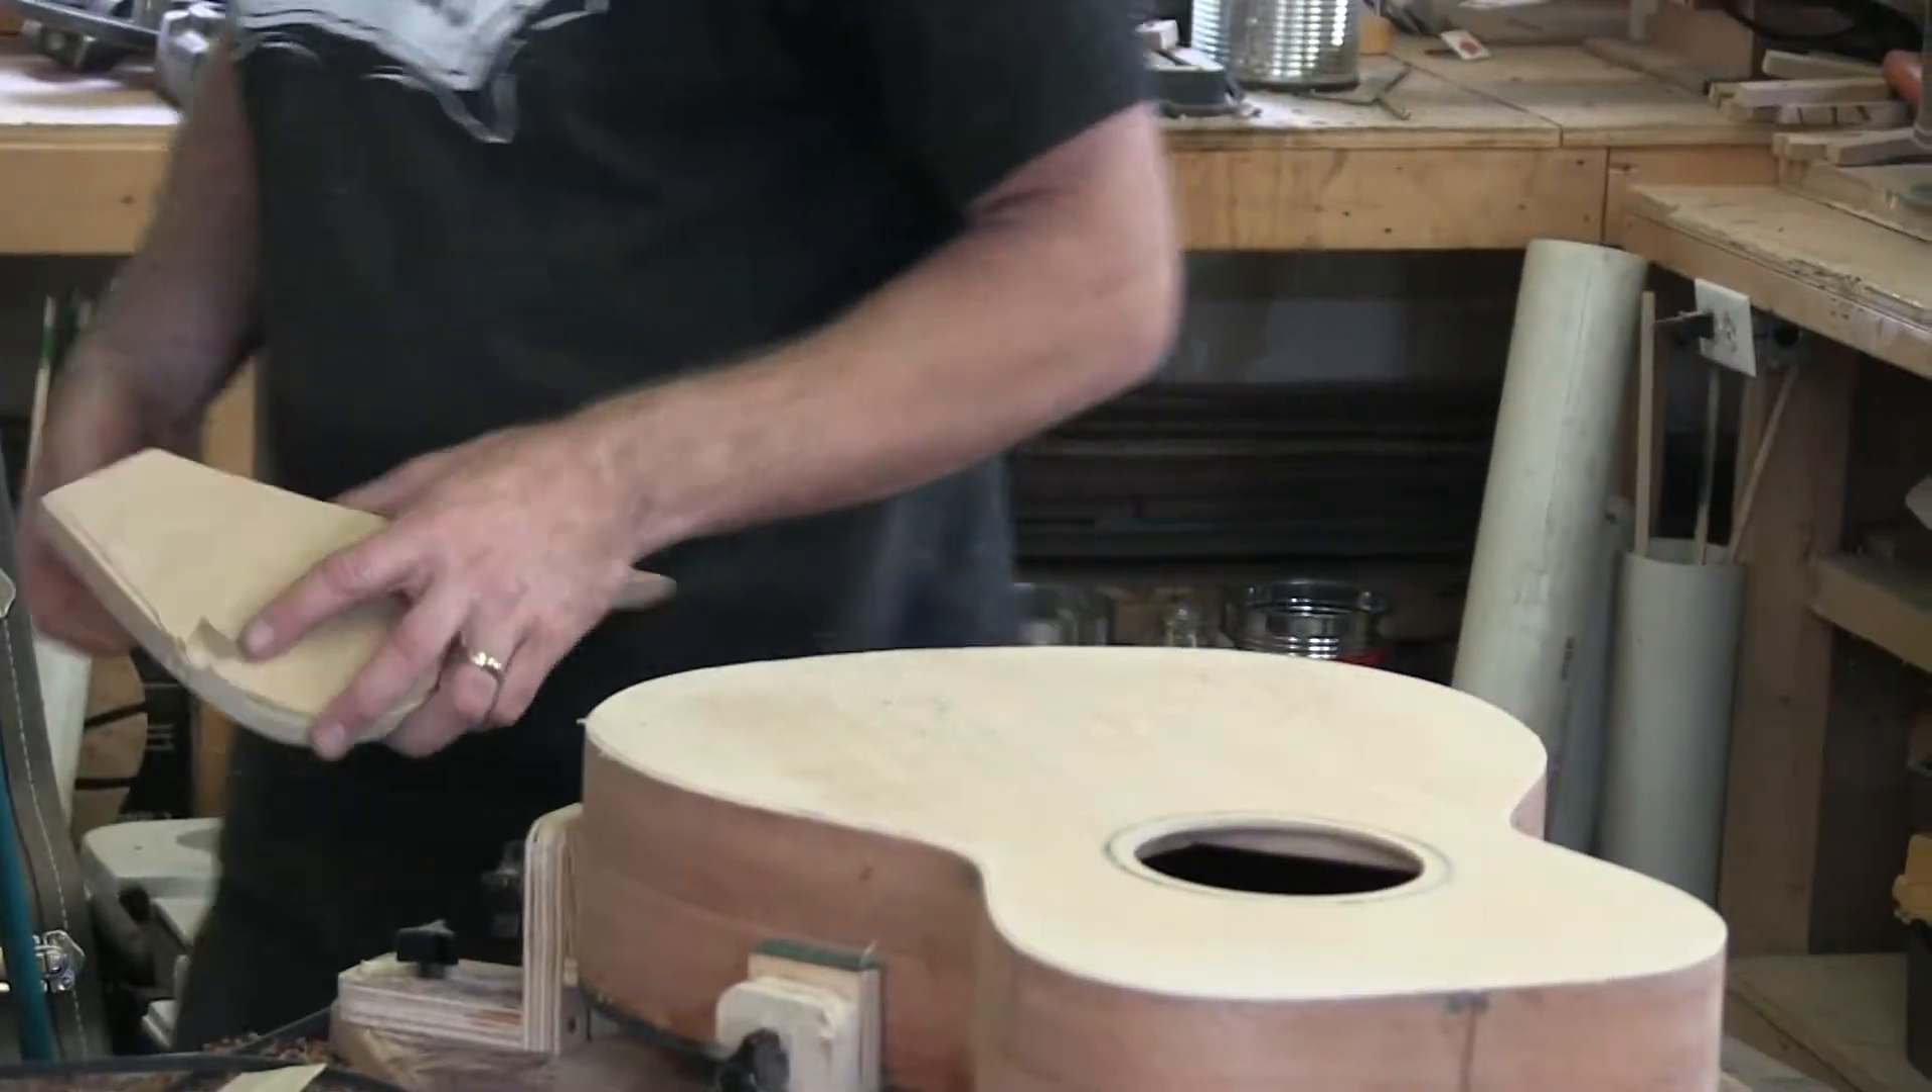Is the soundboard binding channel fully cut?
No.